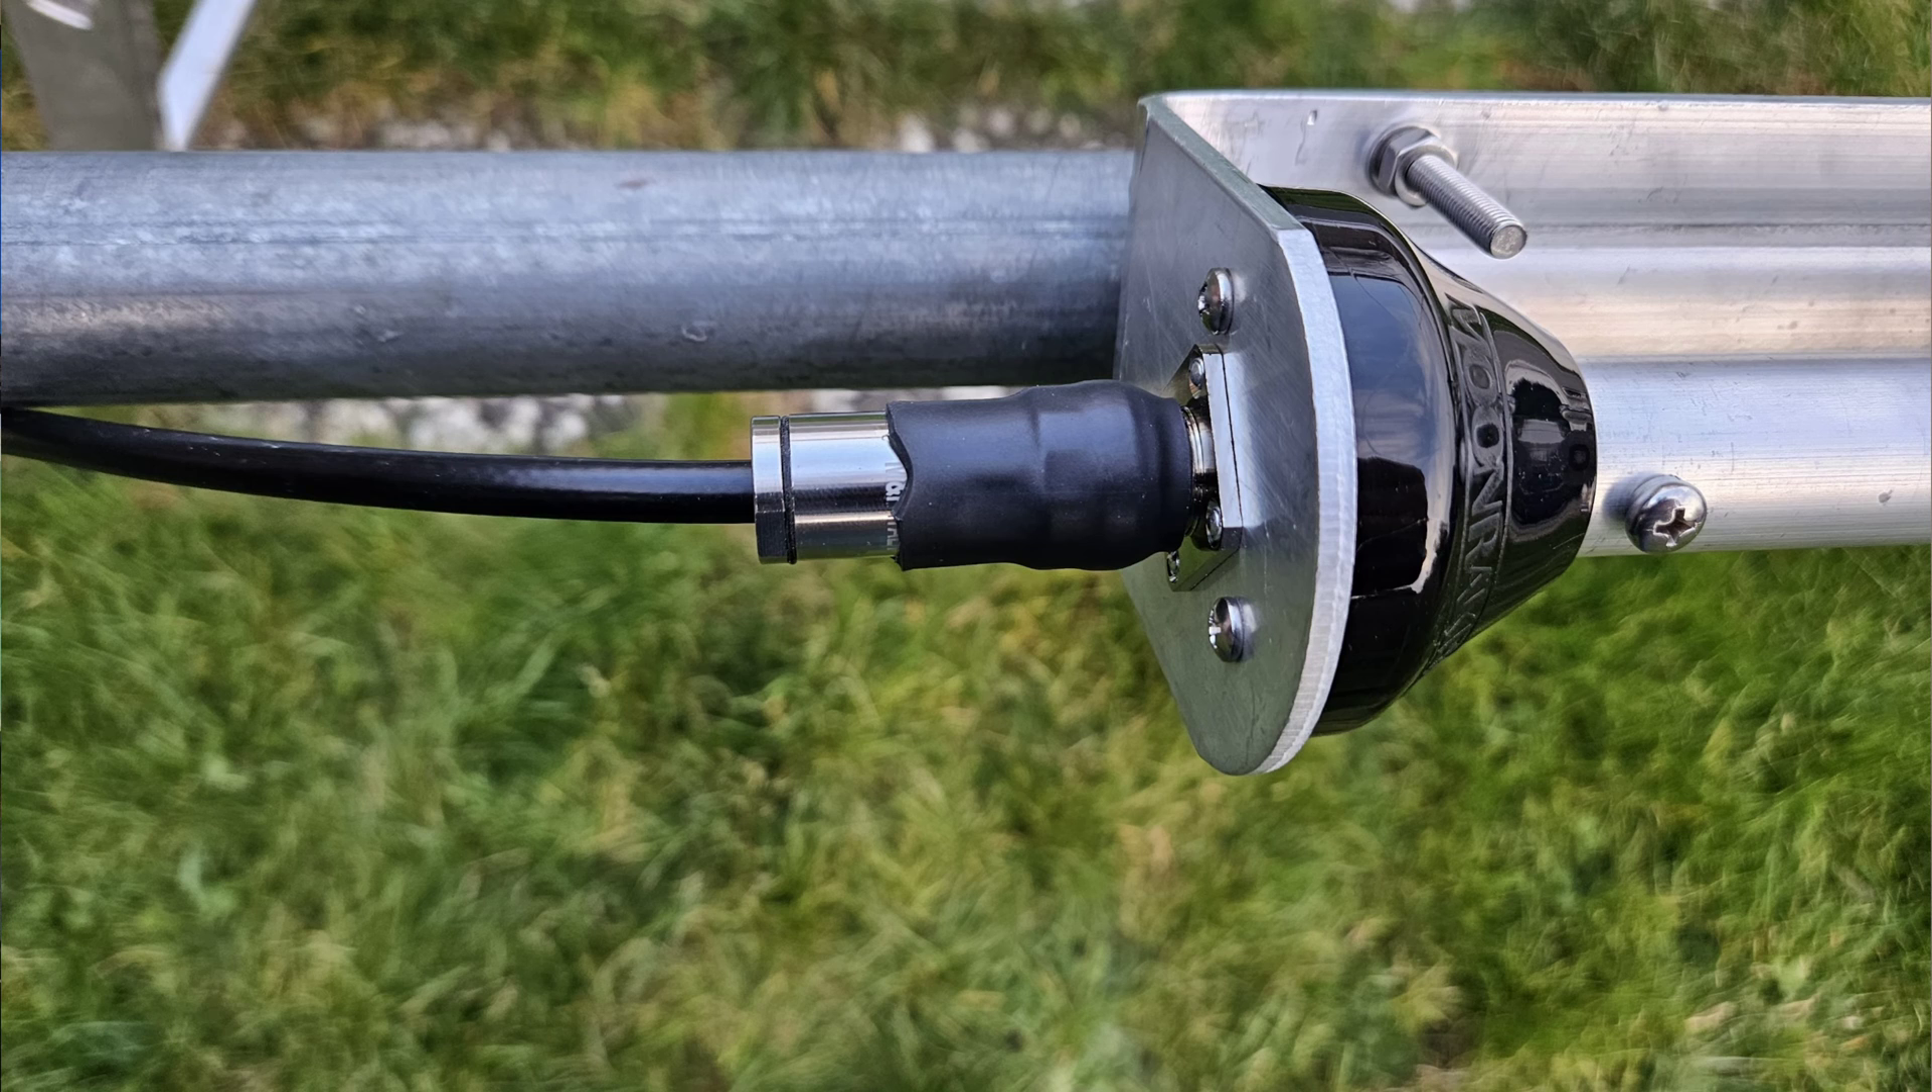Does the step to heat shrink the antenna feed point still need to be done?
No.